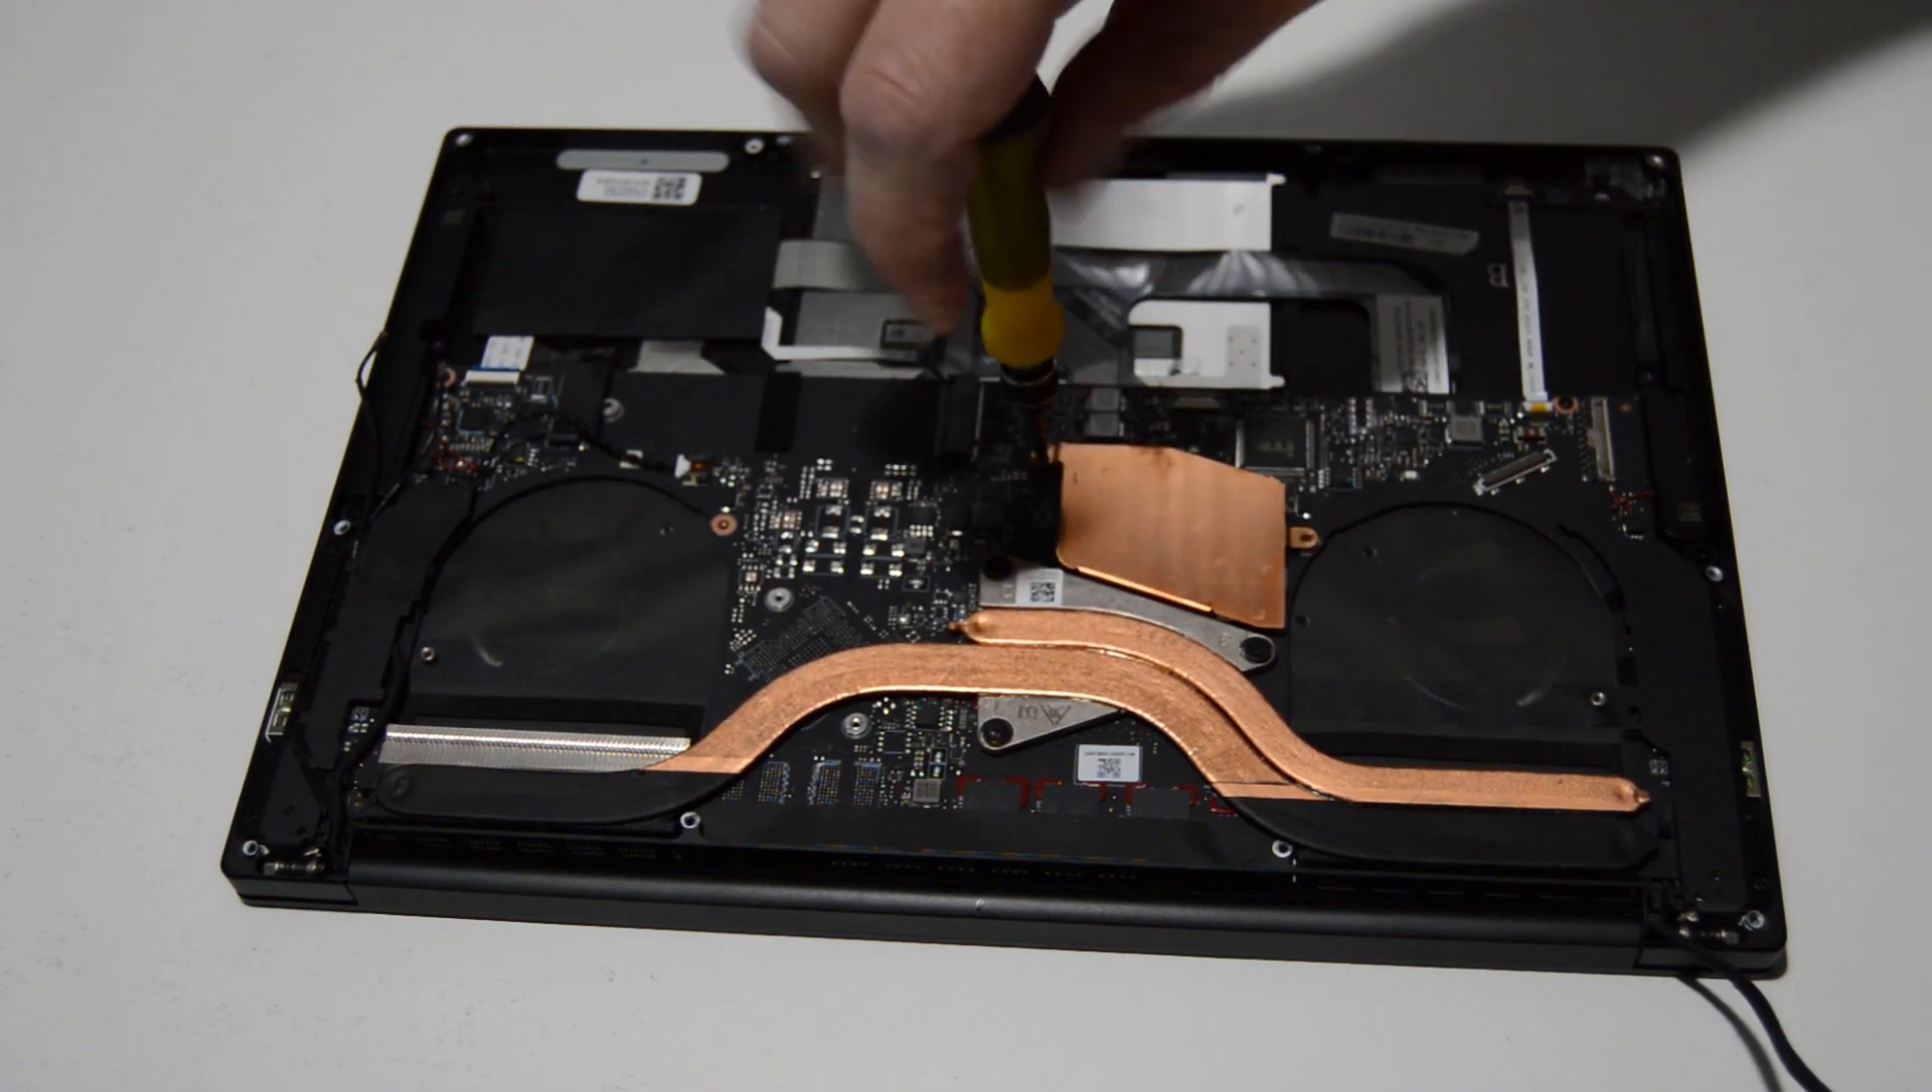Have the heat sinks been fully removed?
No.